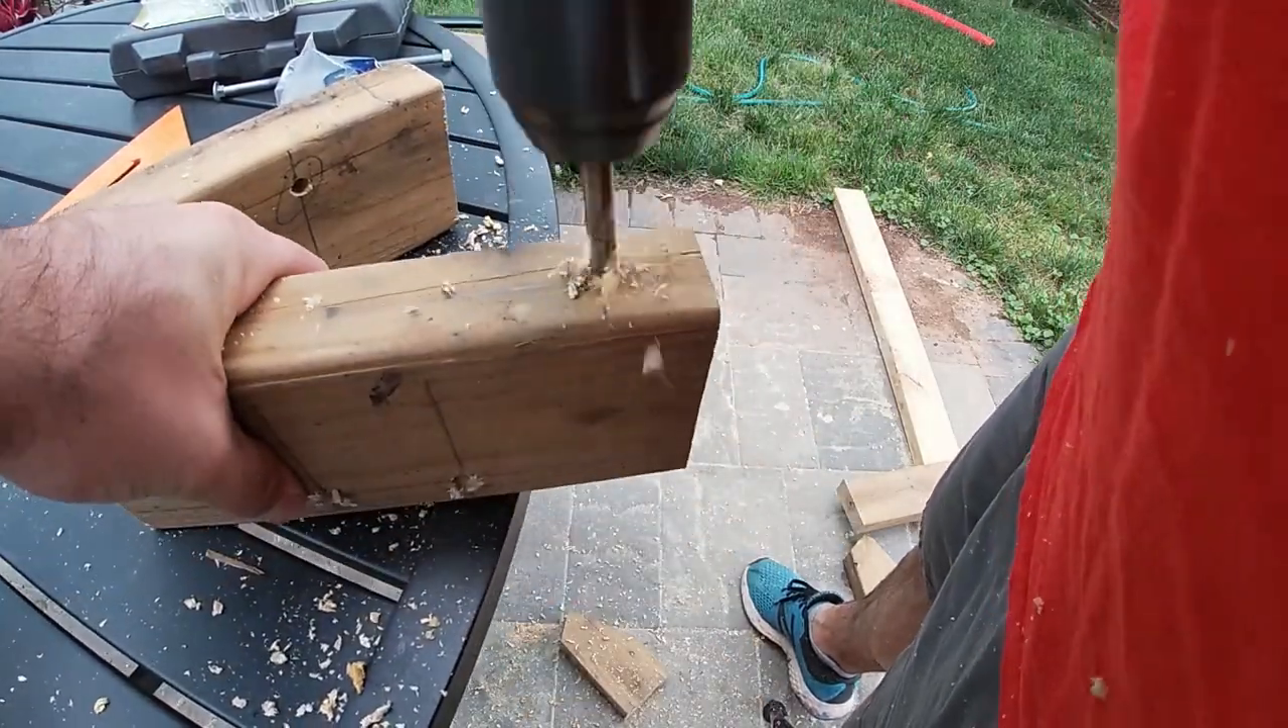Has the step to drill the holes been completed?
No.